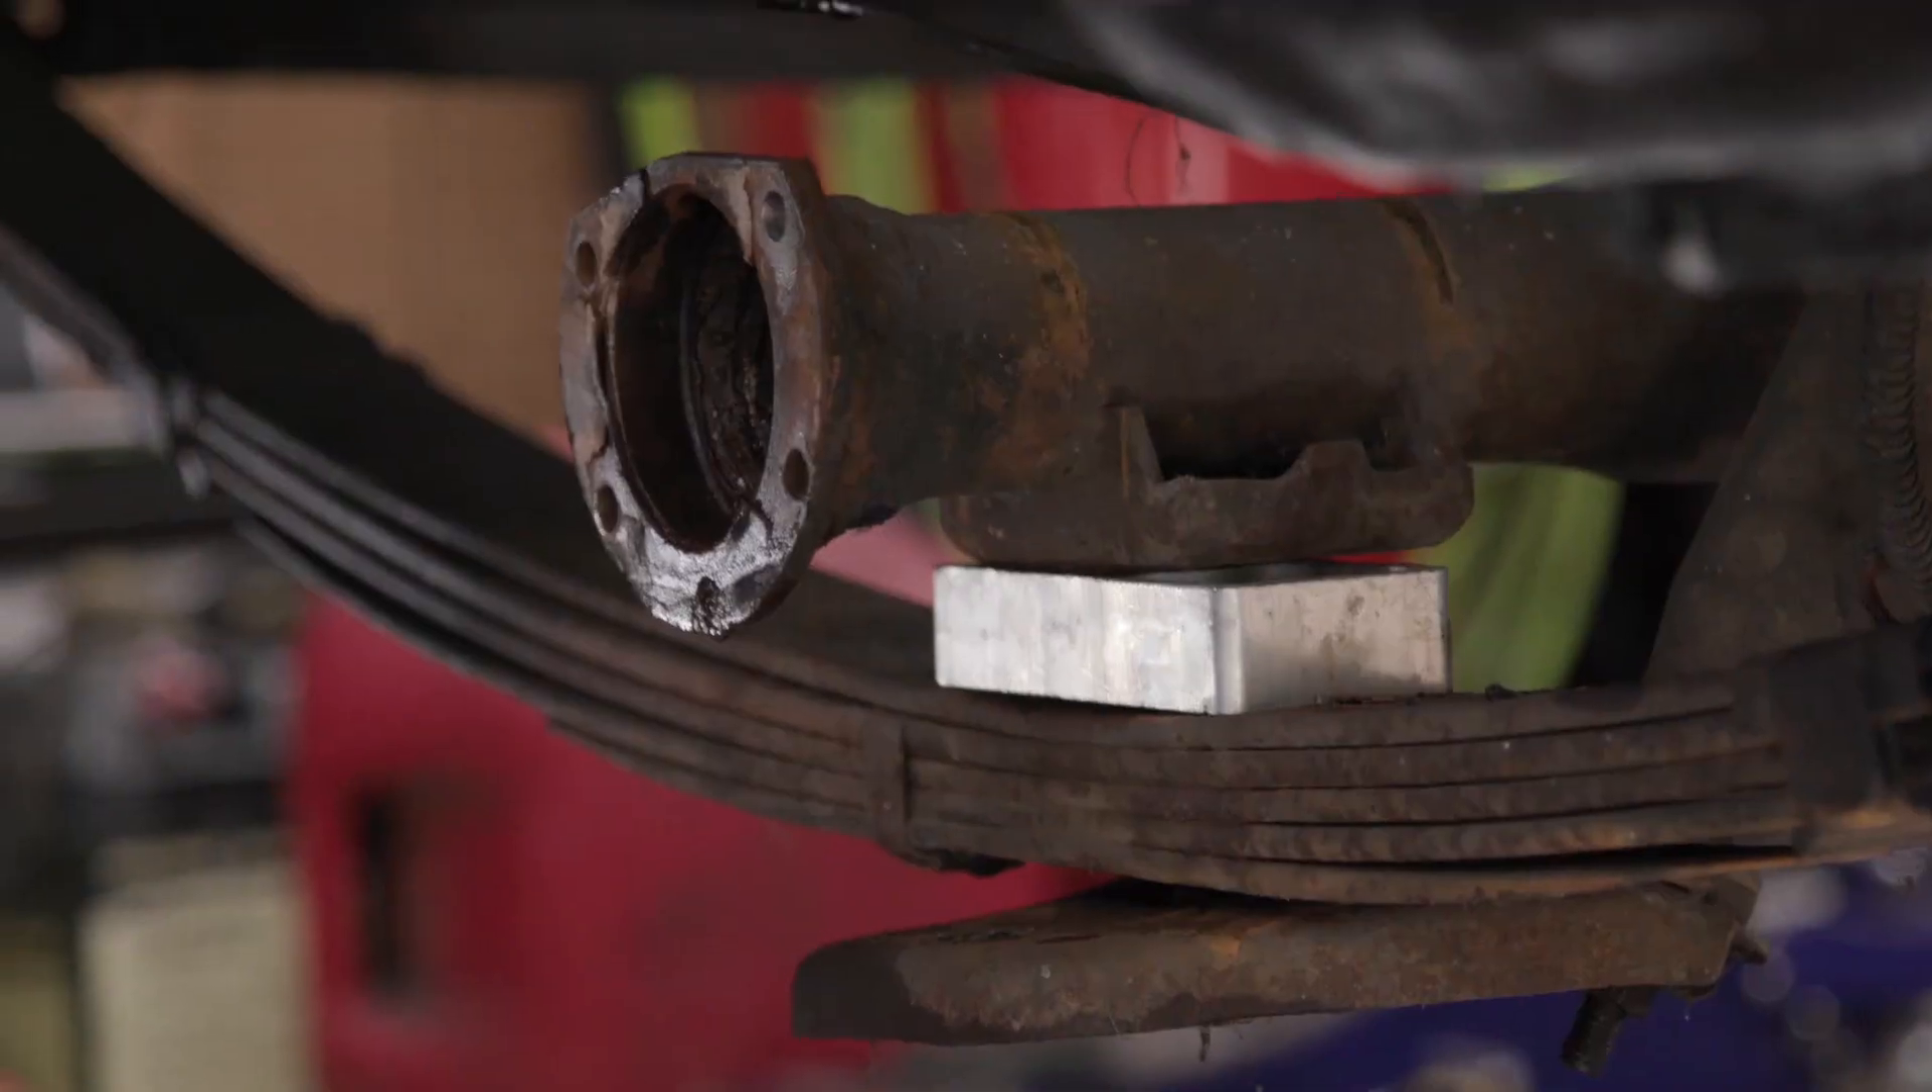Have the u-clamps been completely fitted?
No.